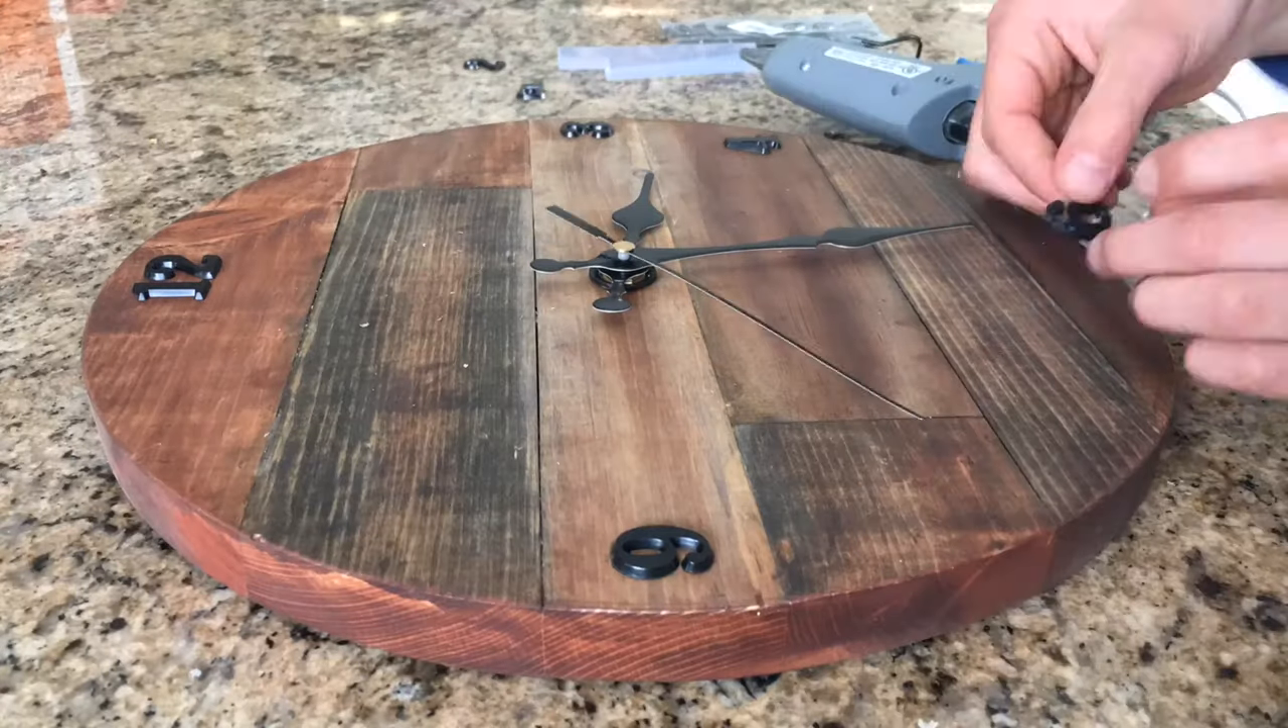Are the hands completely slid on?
Yes.